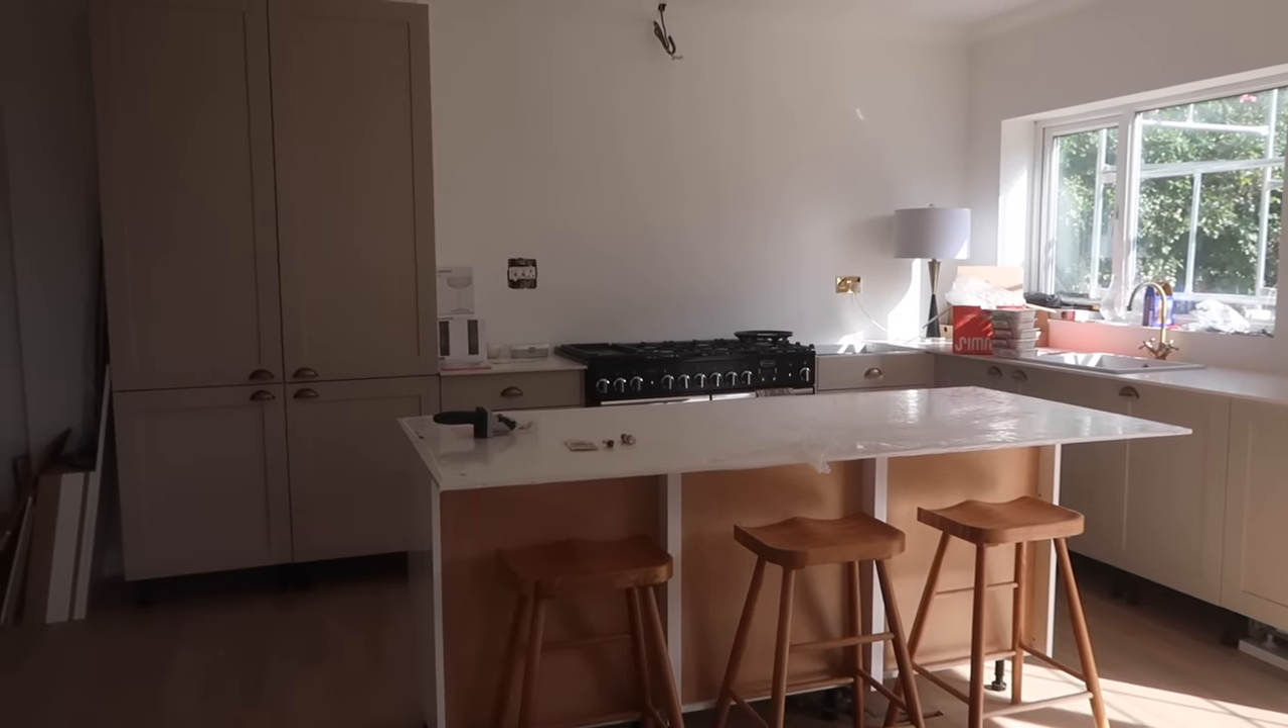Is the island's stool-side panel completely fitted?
No.